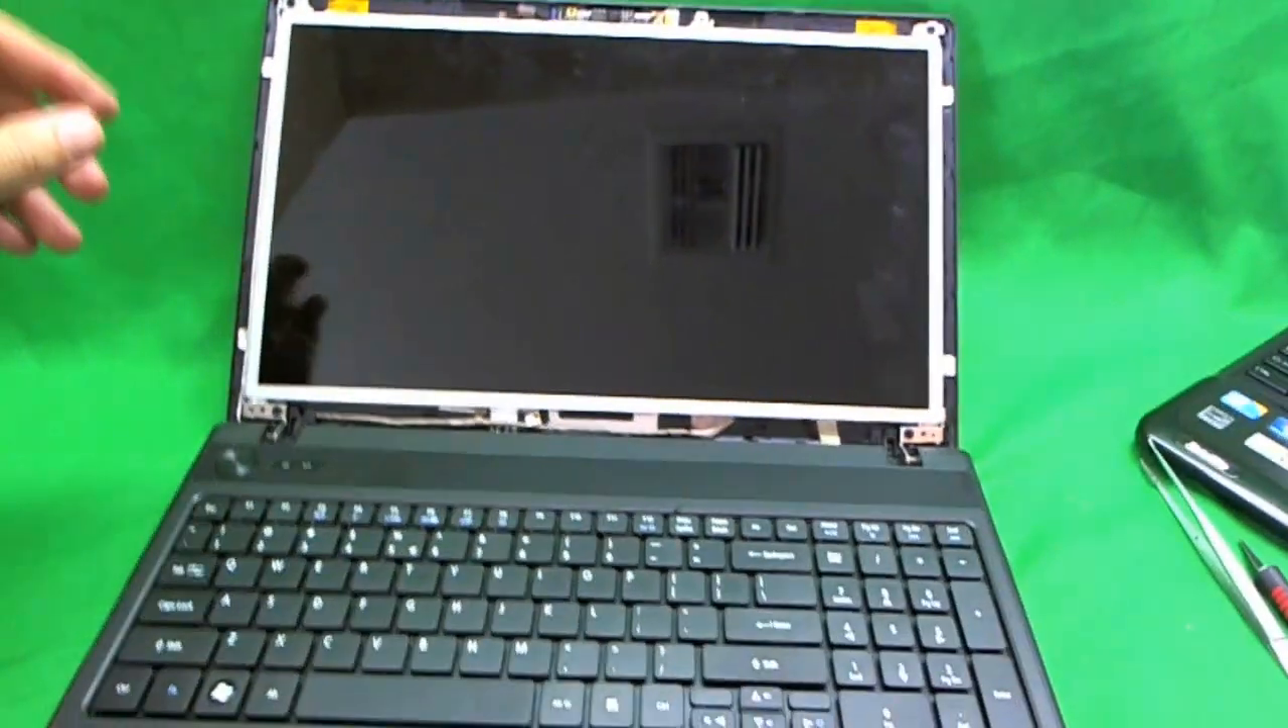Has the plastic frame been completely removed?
Yes.